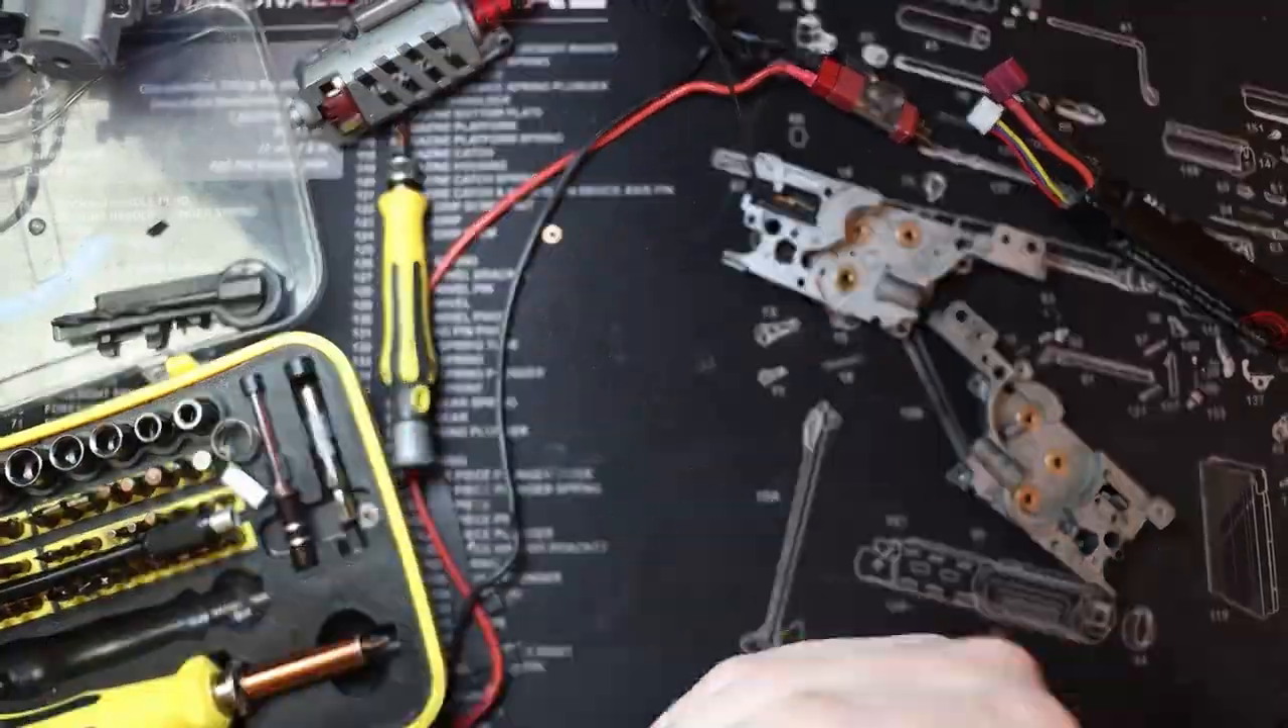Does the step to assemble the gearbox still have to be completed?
Yes.